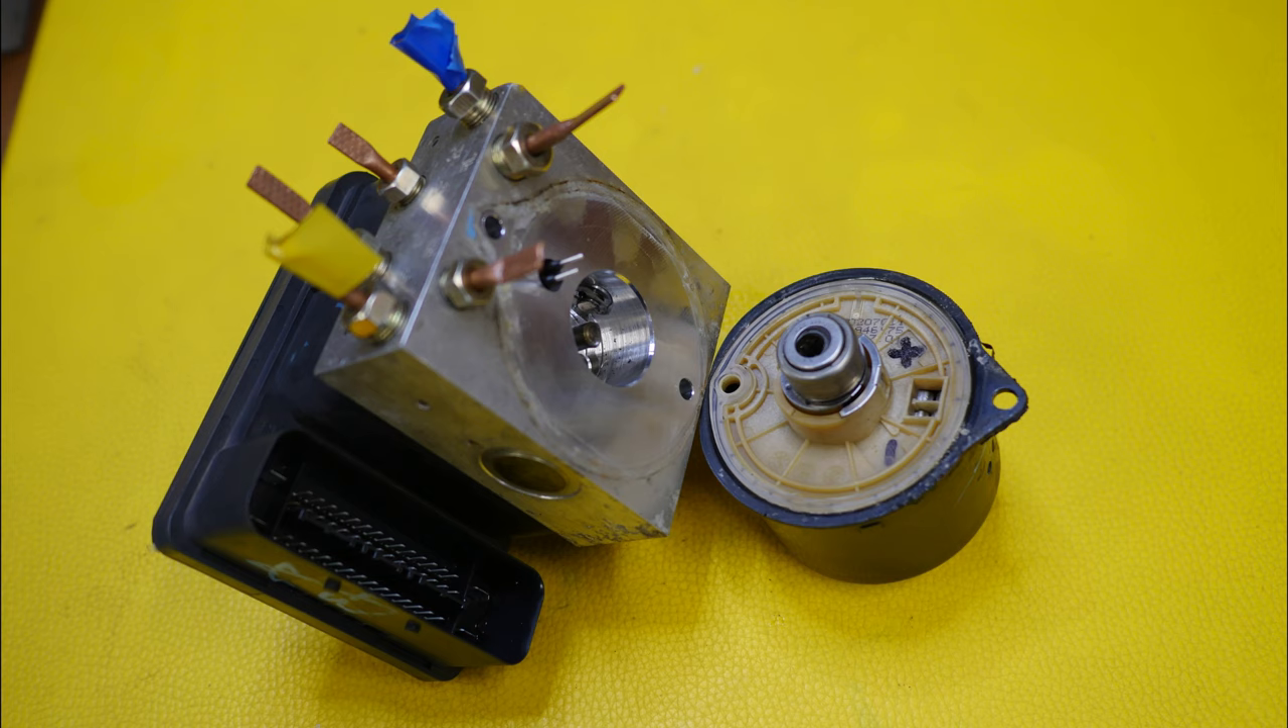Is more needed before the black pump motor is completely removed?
No.